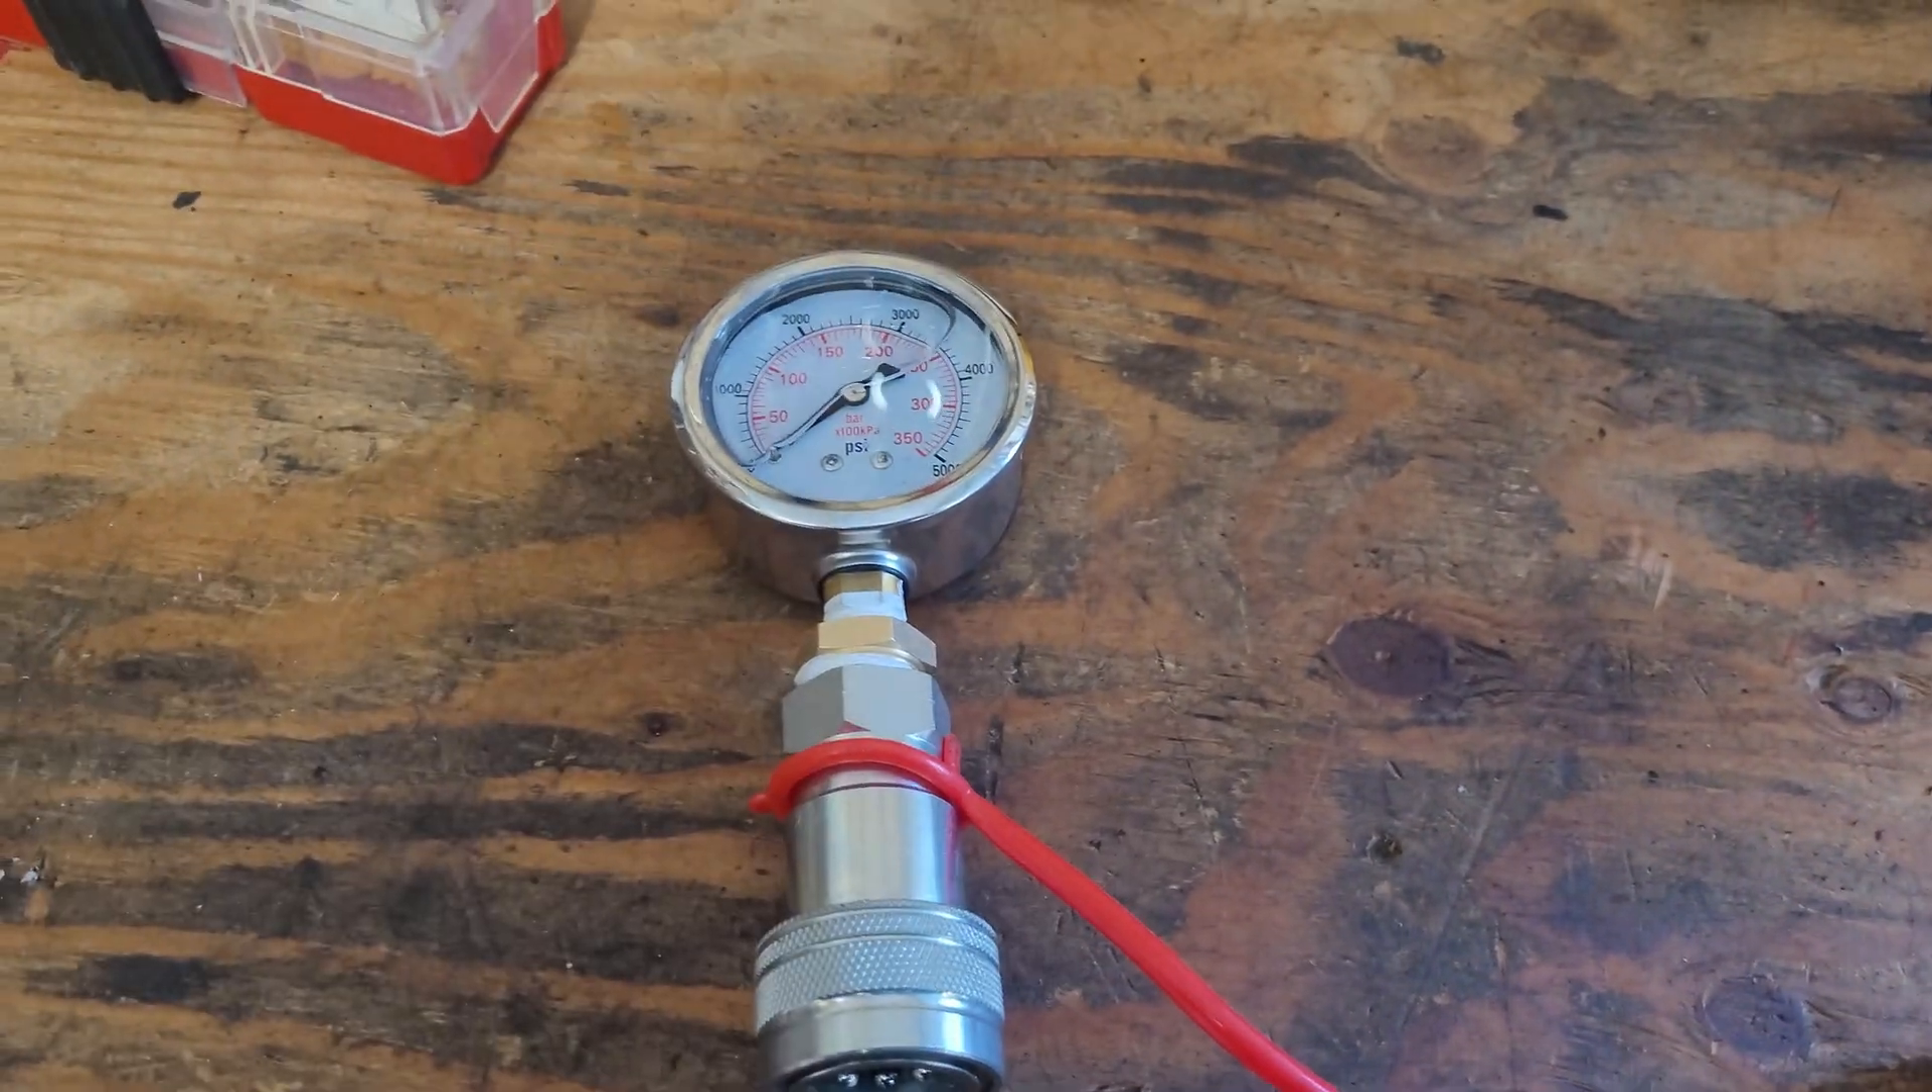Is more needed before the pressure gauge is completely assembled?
No.